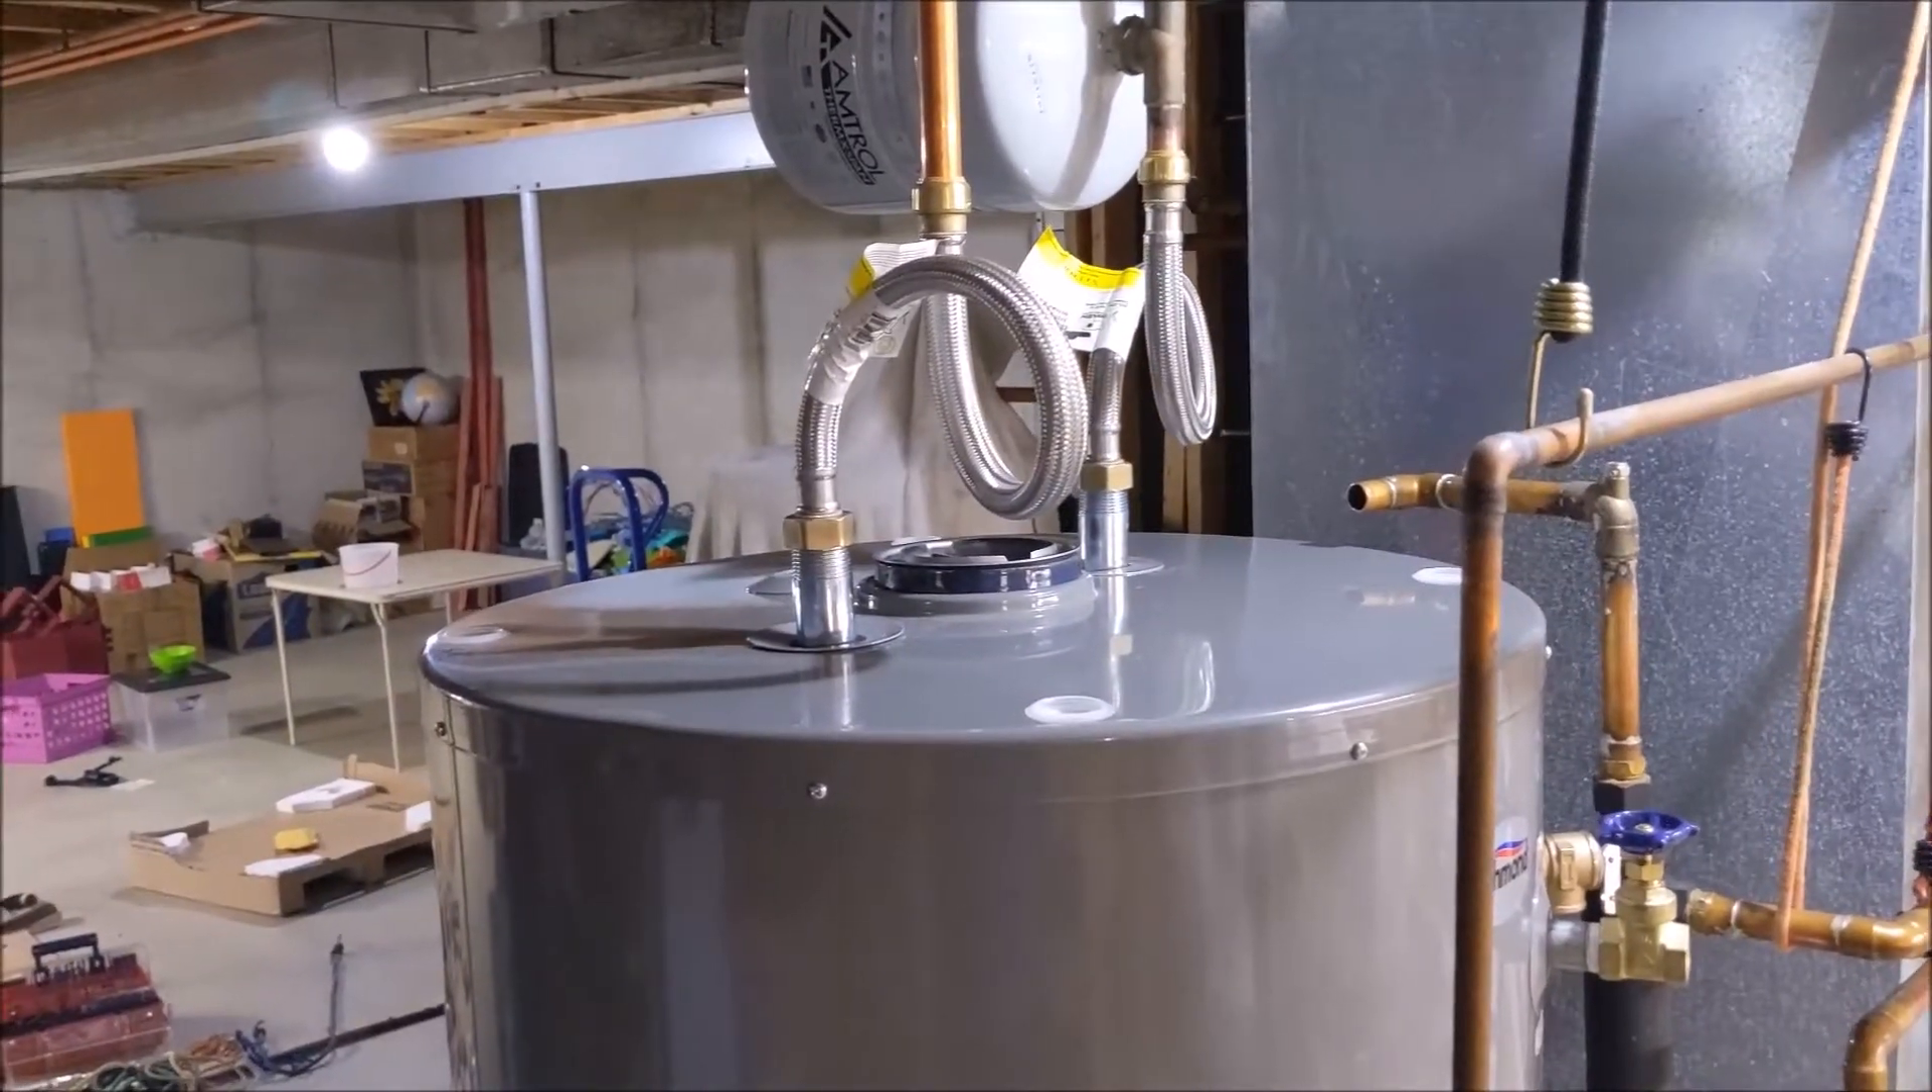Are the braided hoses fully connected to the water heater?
Yes.